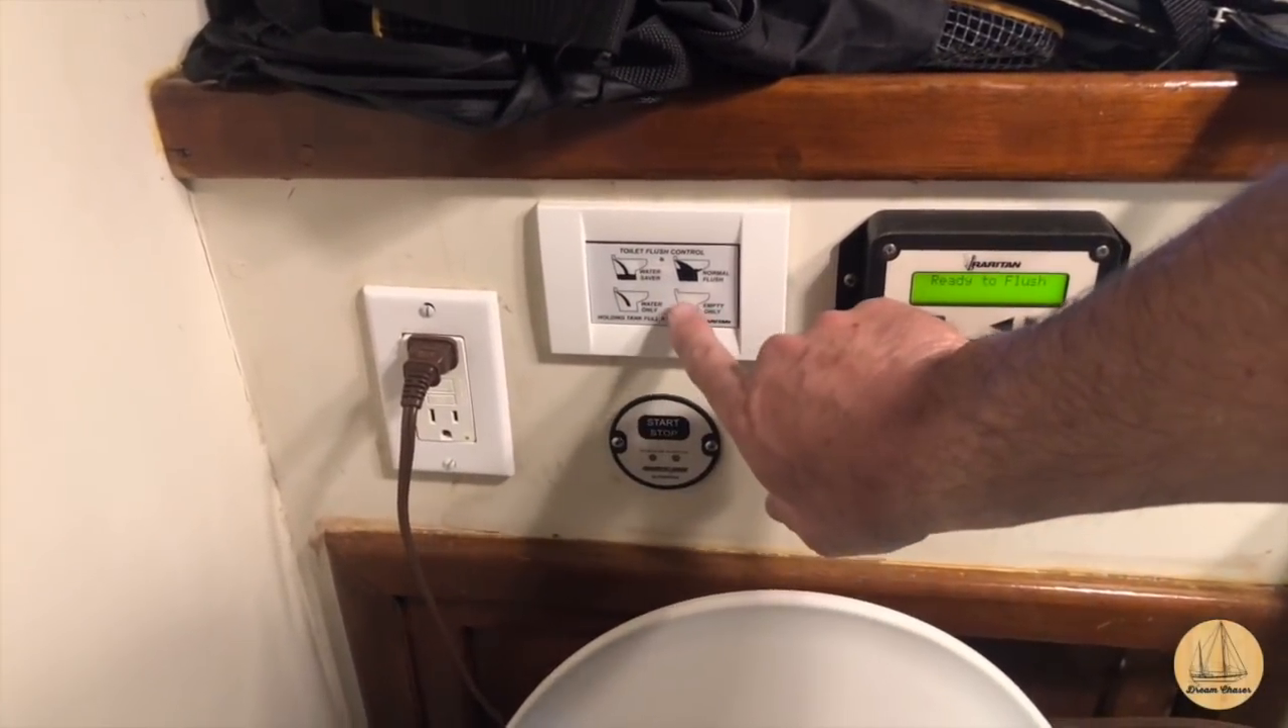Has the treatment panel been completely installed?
Yes.